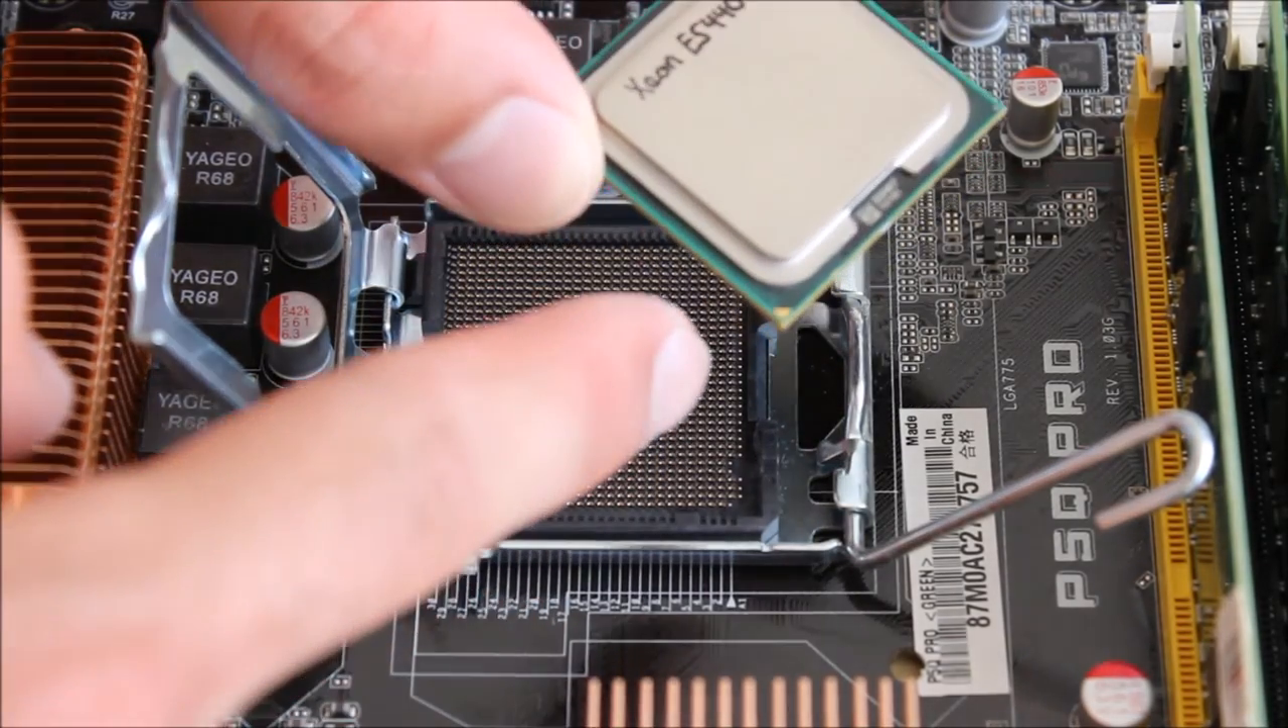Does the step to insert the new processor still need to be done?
Yes.